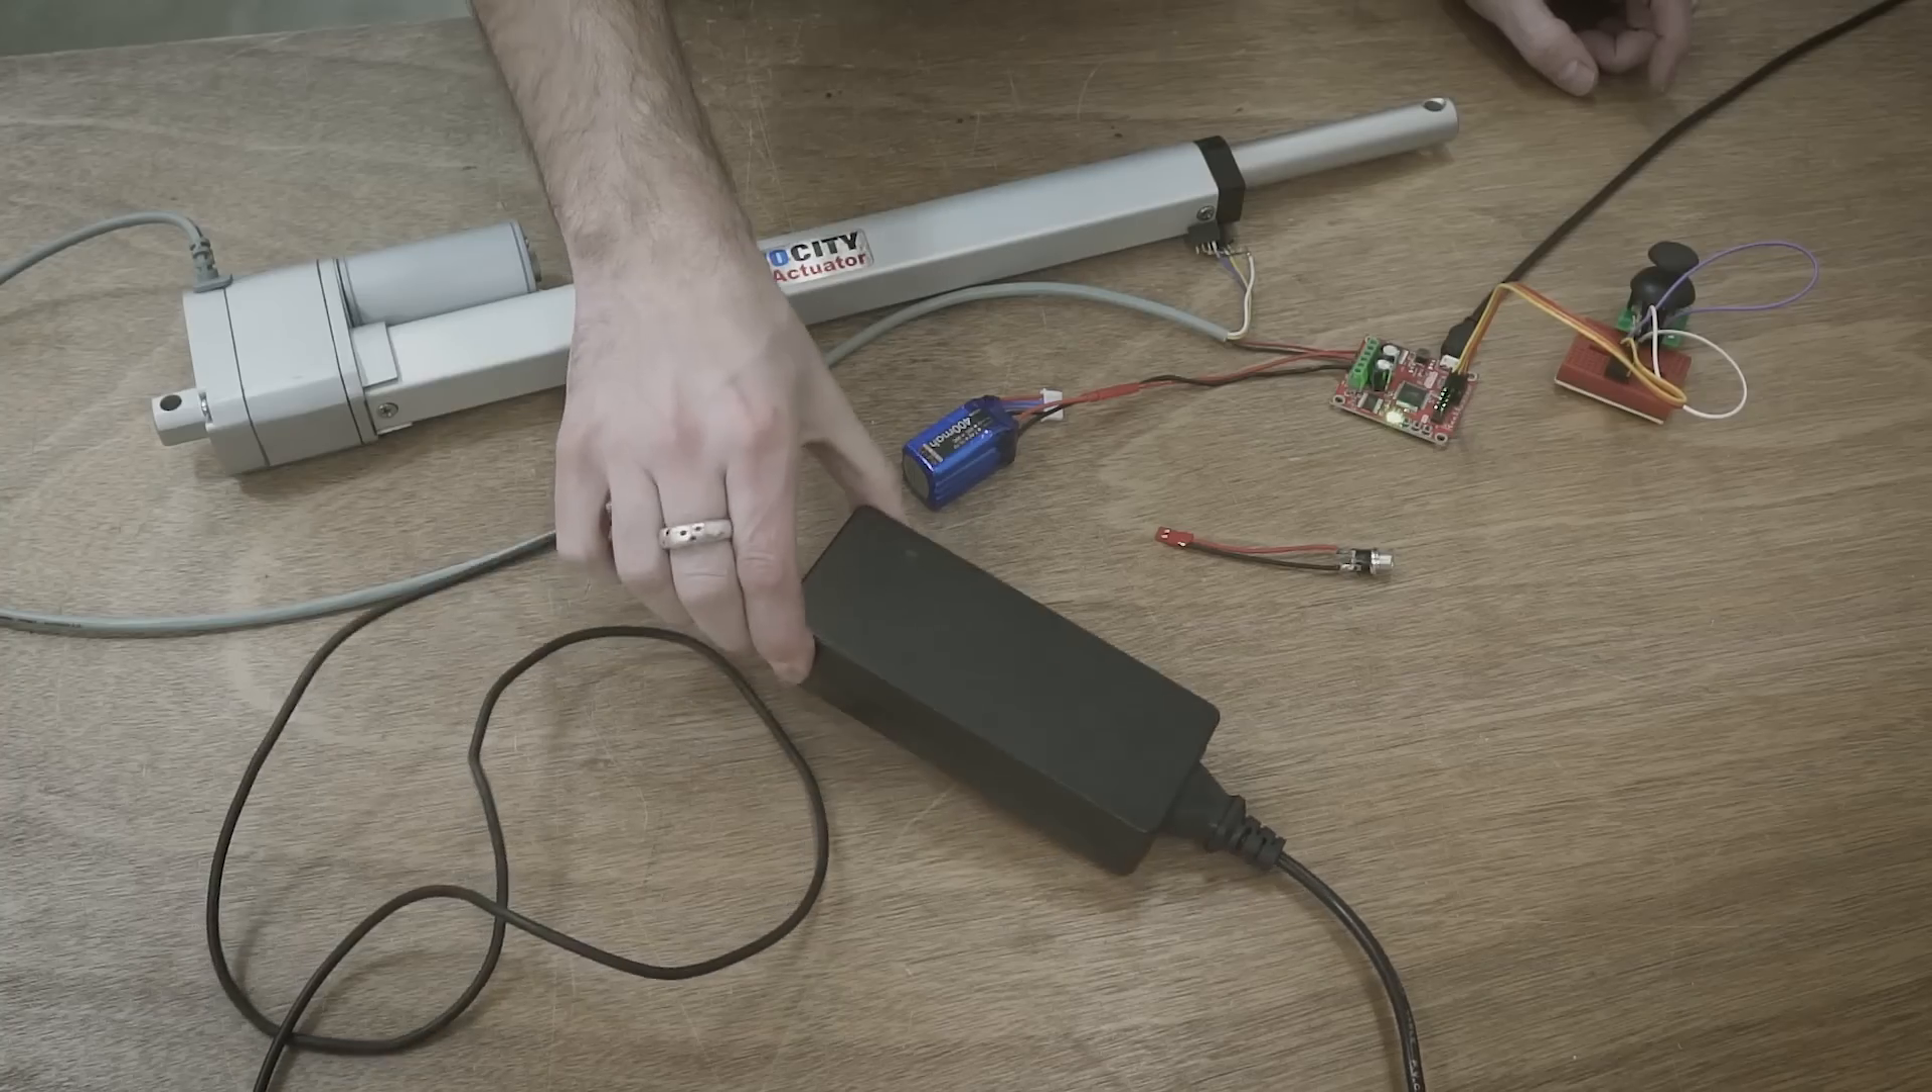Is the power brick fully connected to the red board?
No.